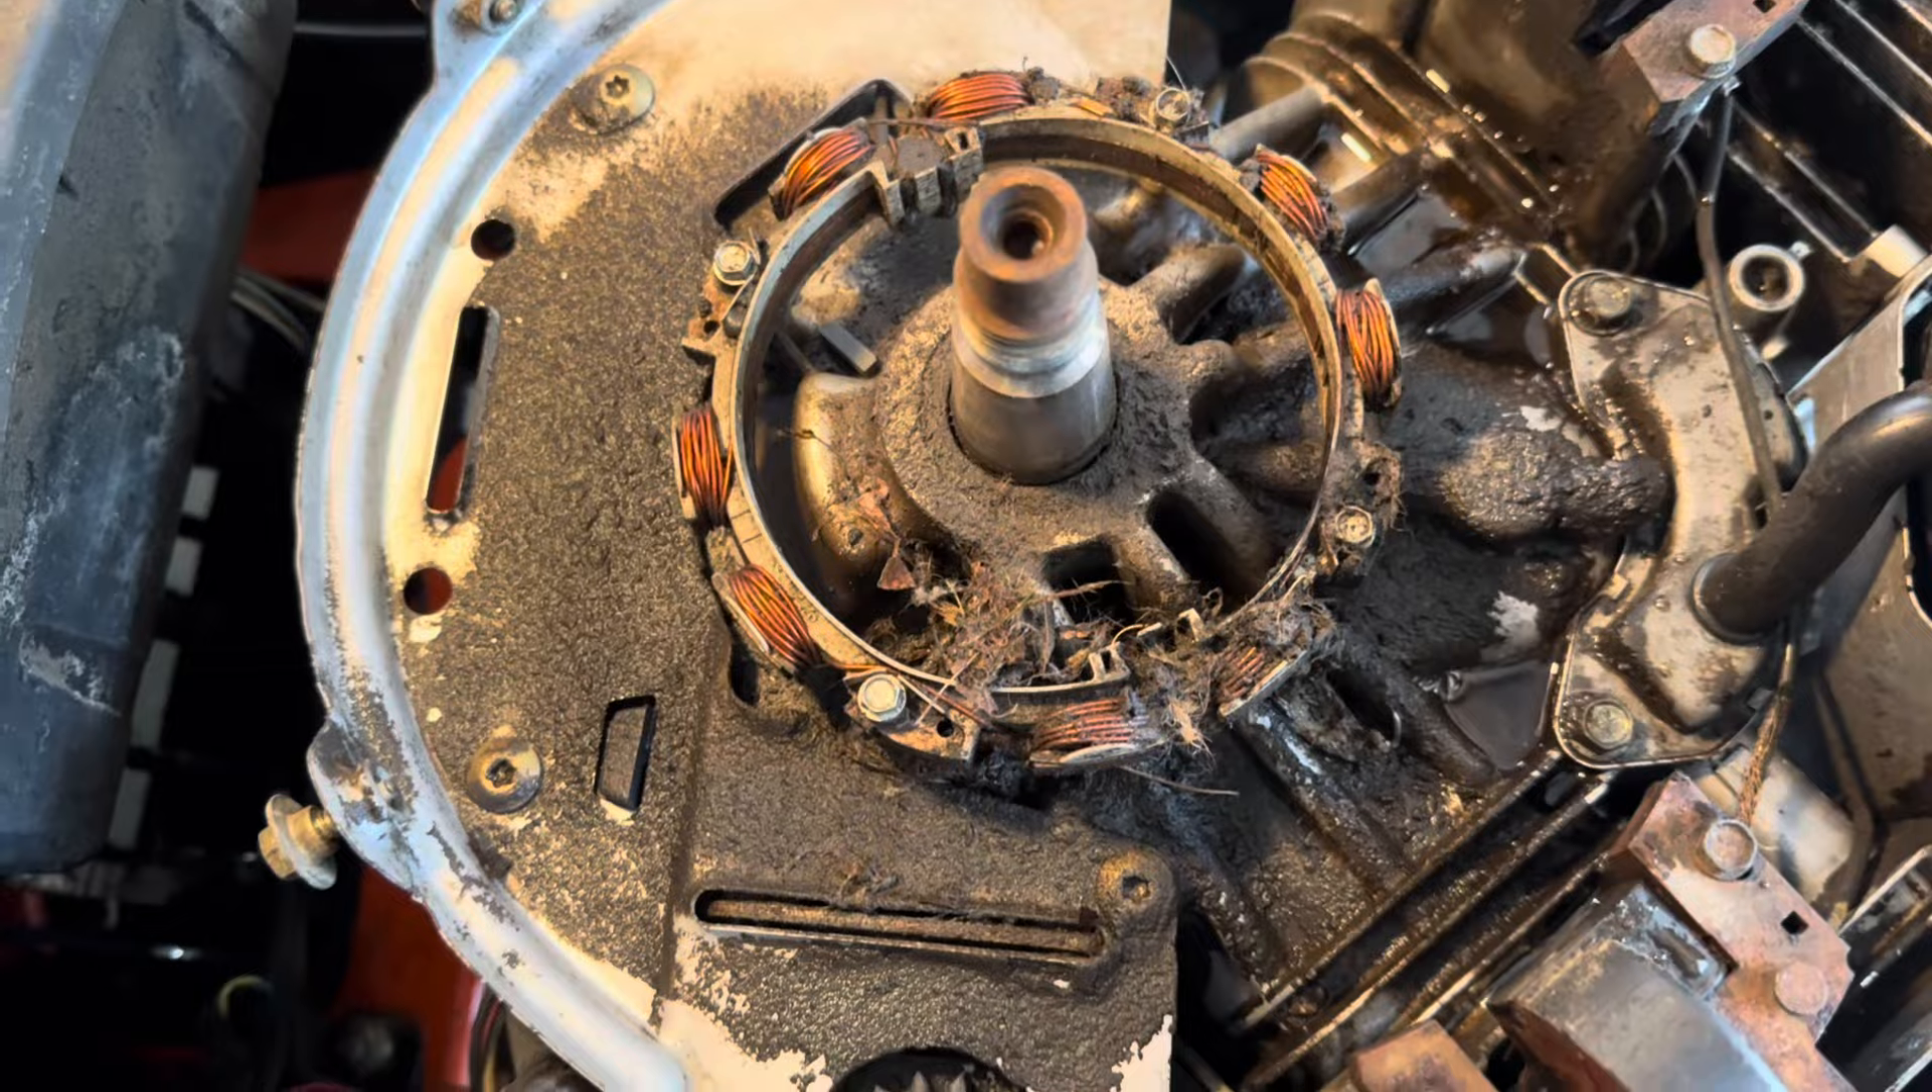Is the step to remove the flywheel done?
Yes.